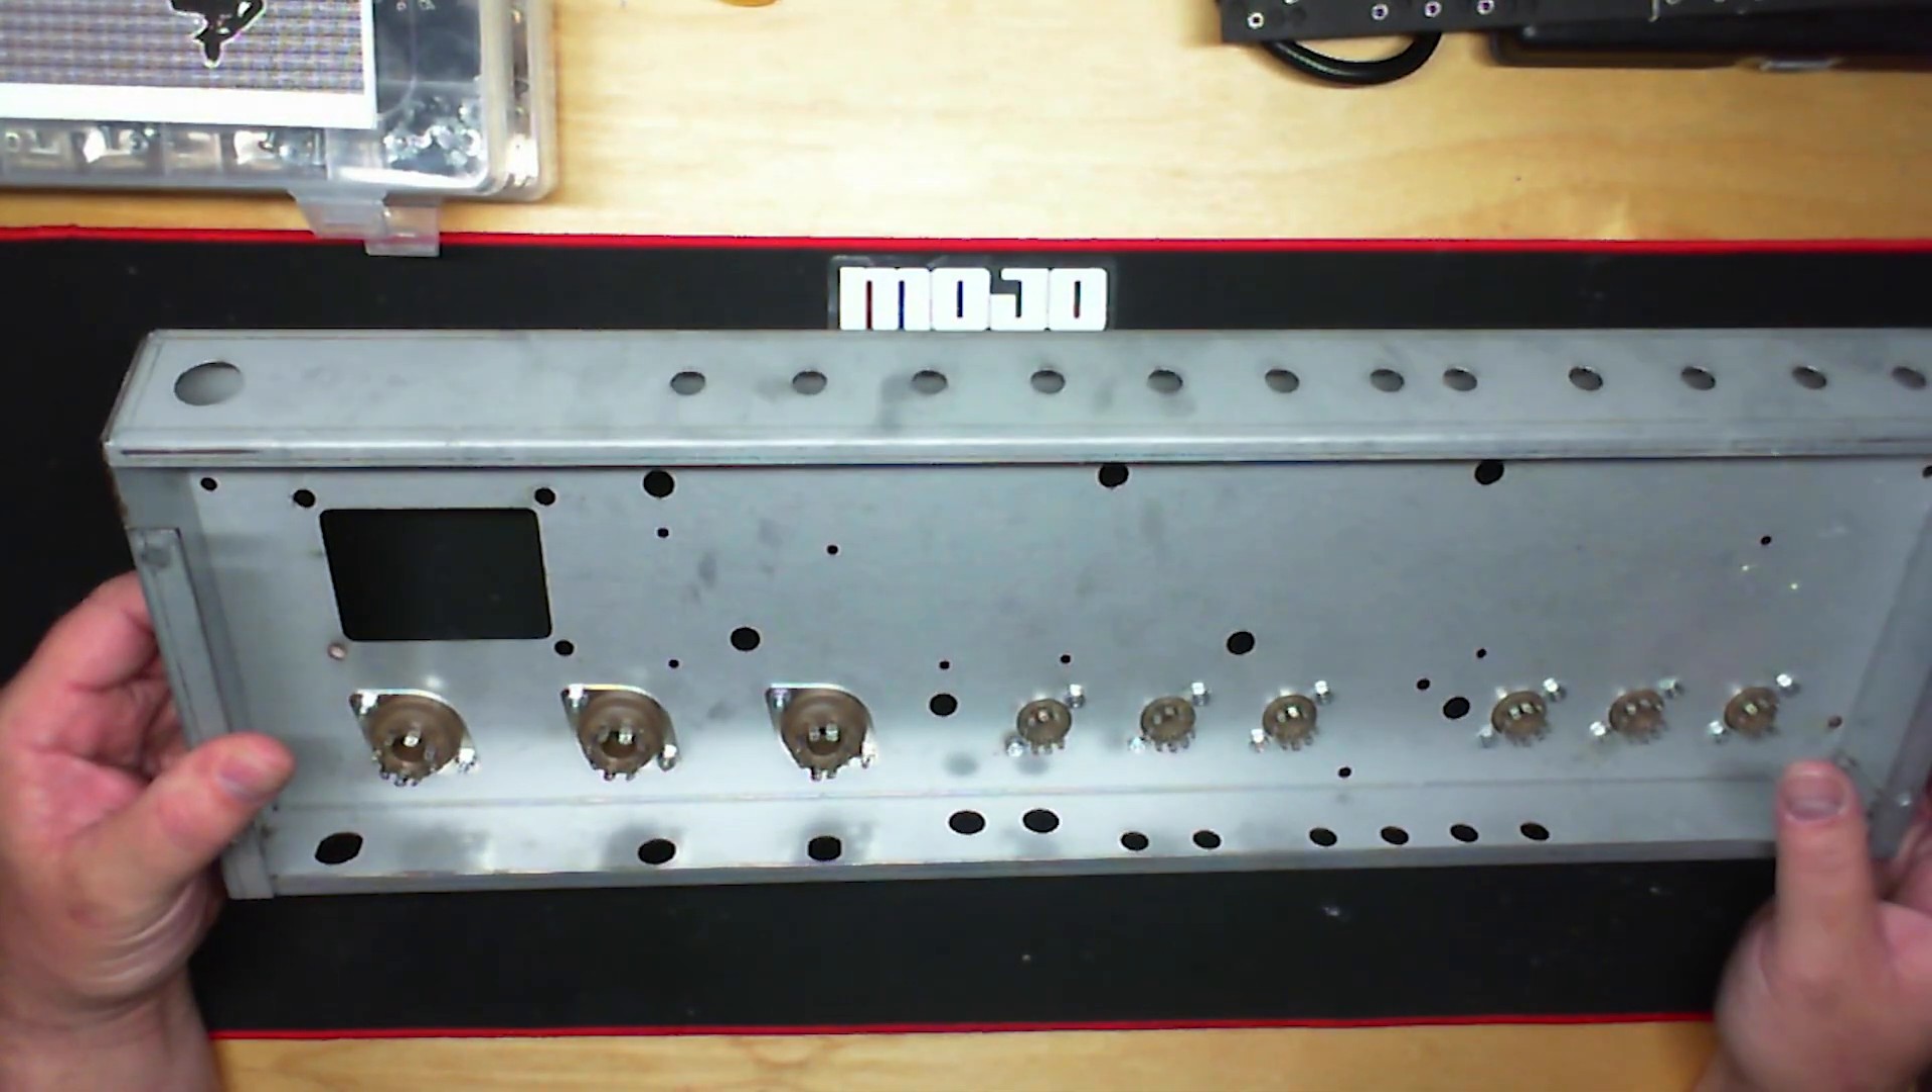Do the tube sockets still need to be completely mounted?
No.